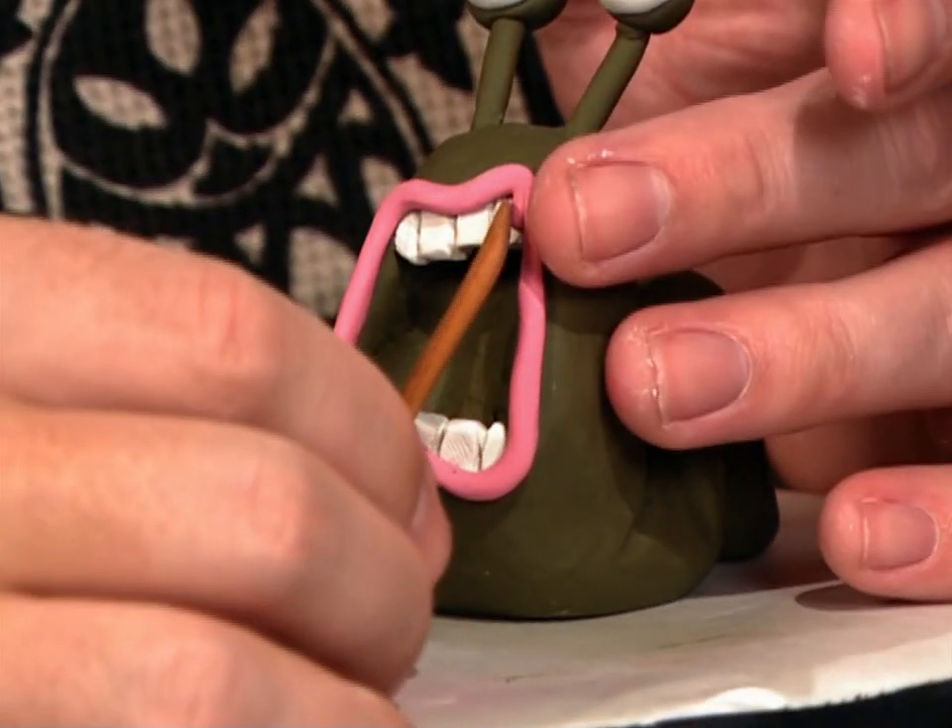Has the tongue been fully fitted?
No.